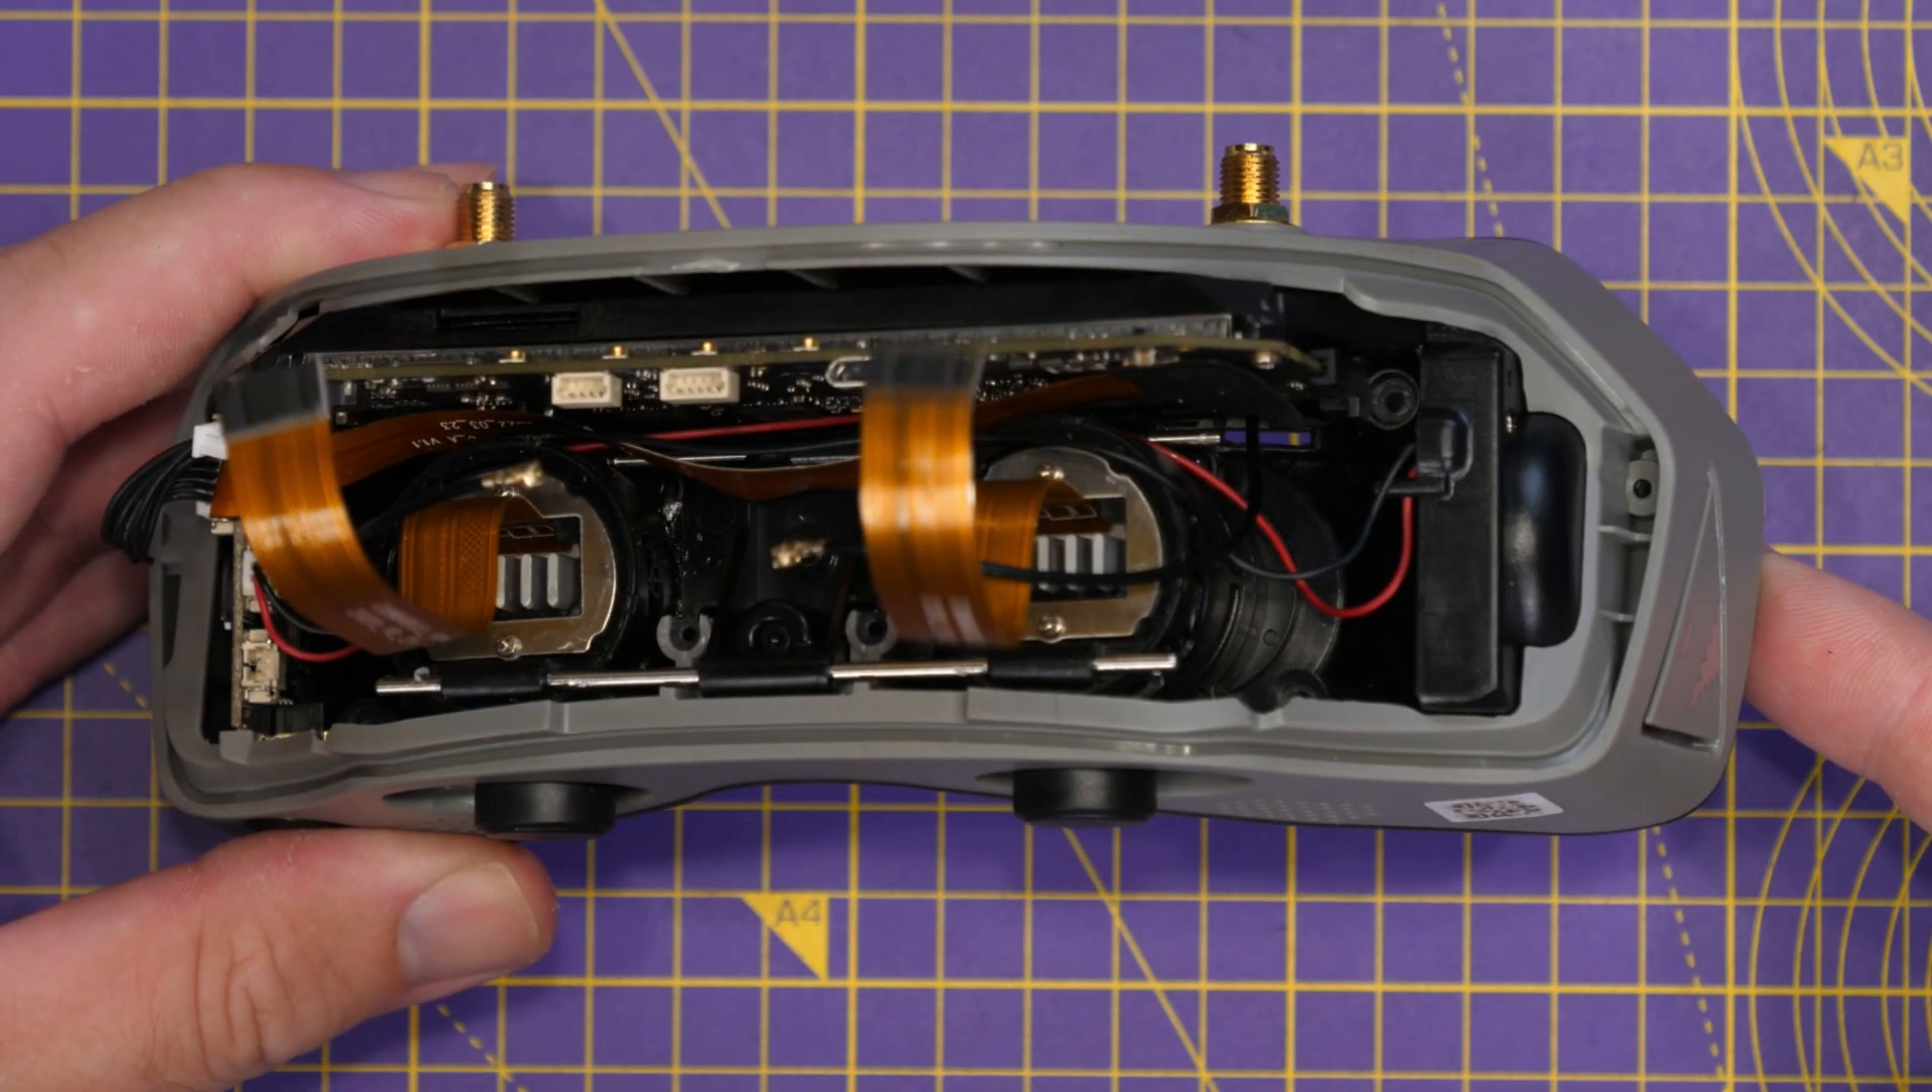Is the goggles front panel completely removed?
Yes.